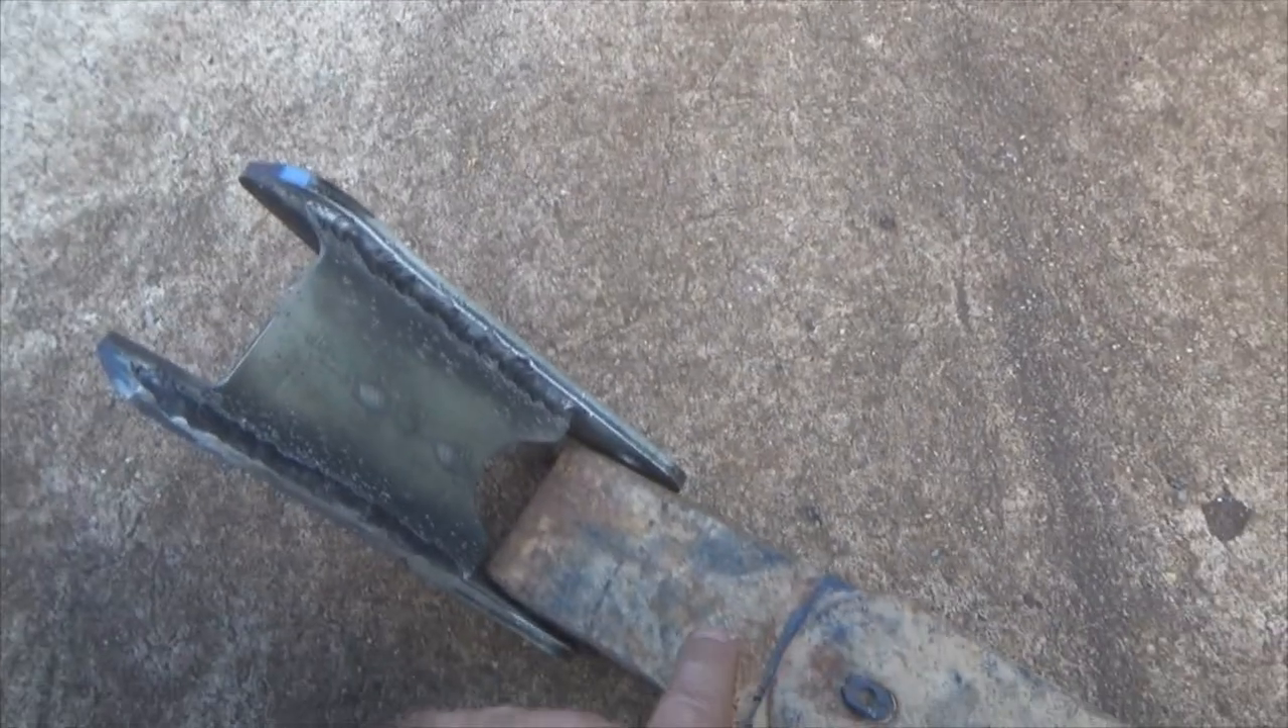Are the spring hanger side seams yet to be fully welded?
No.